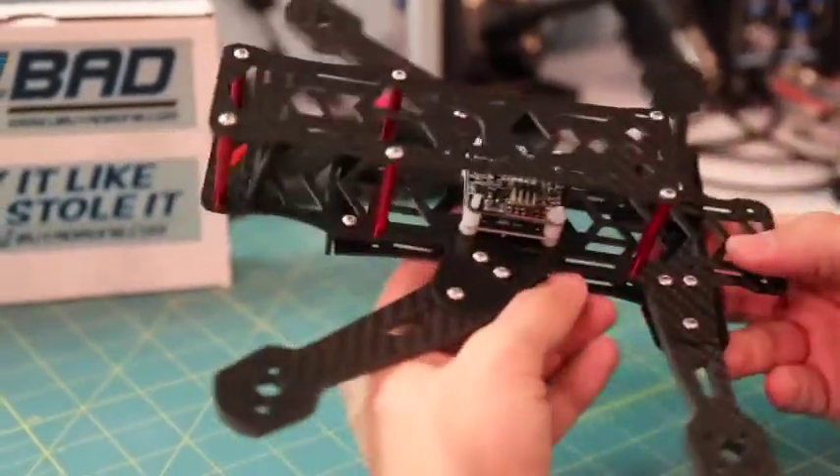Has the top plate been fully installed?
Yes.